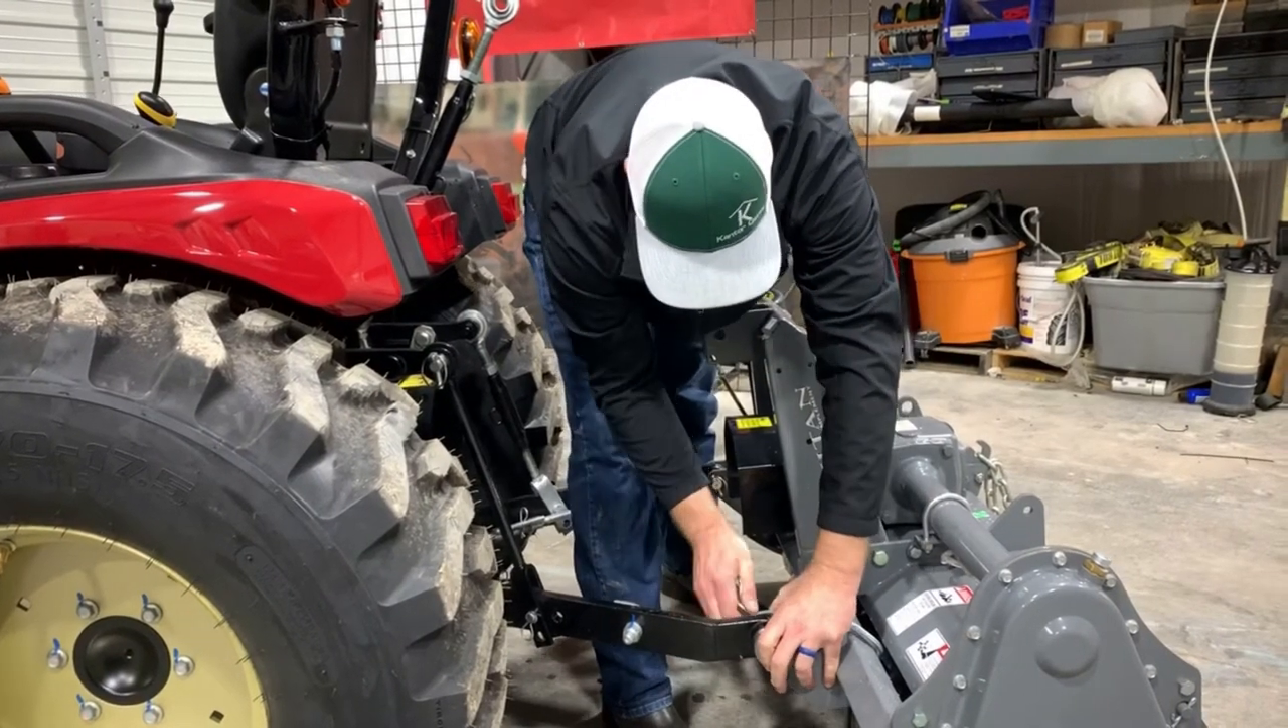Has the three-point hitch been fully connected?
No.